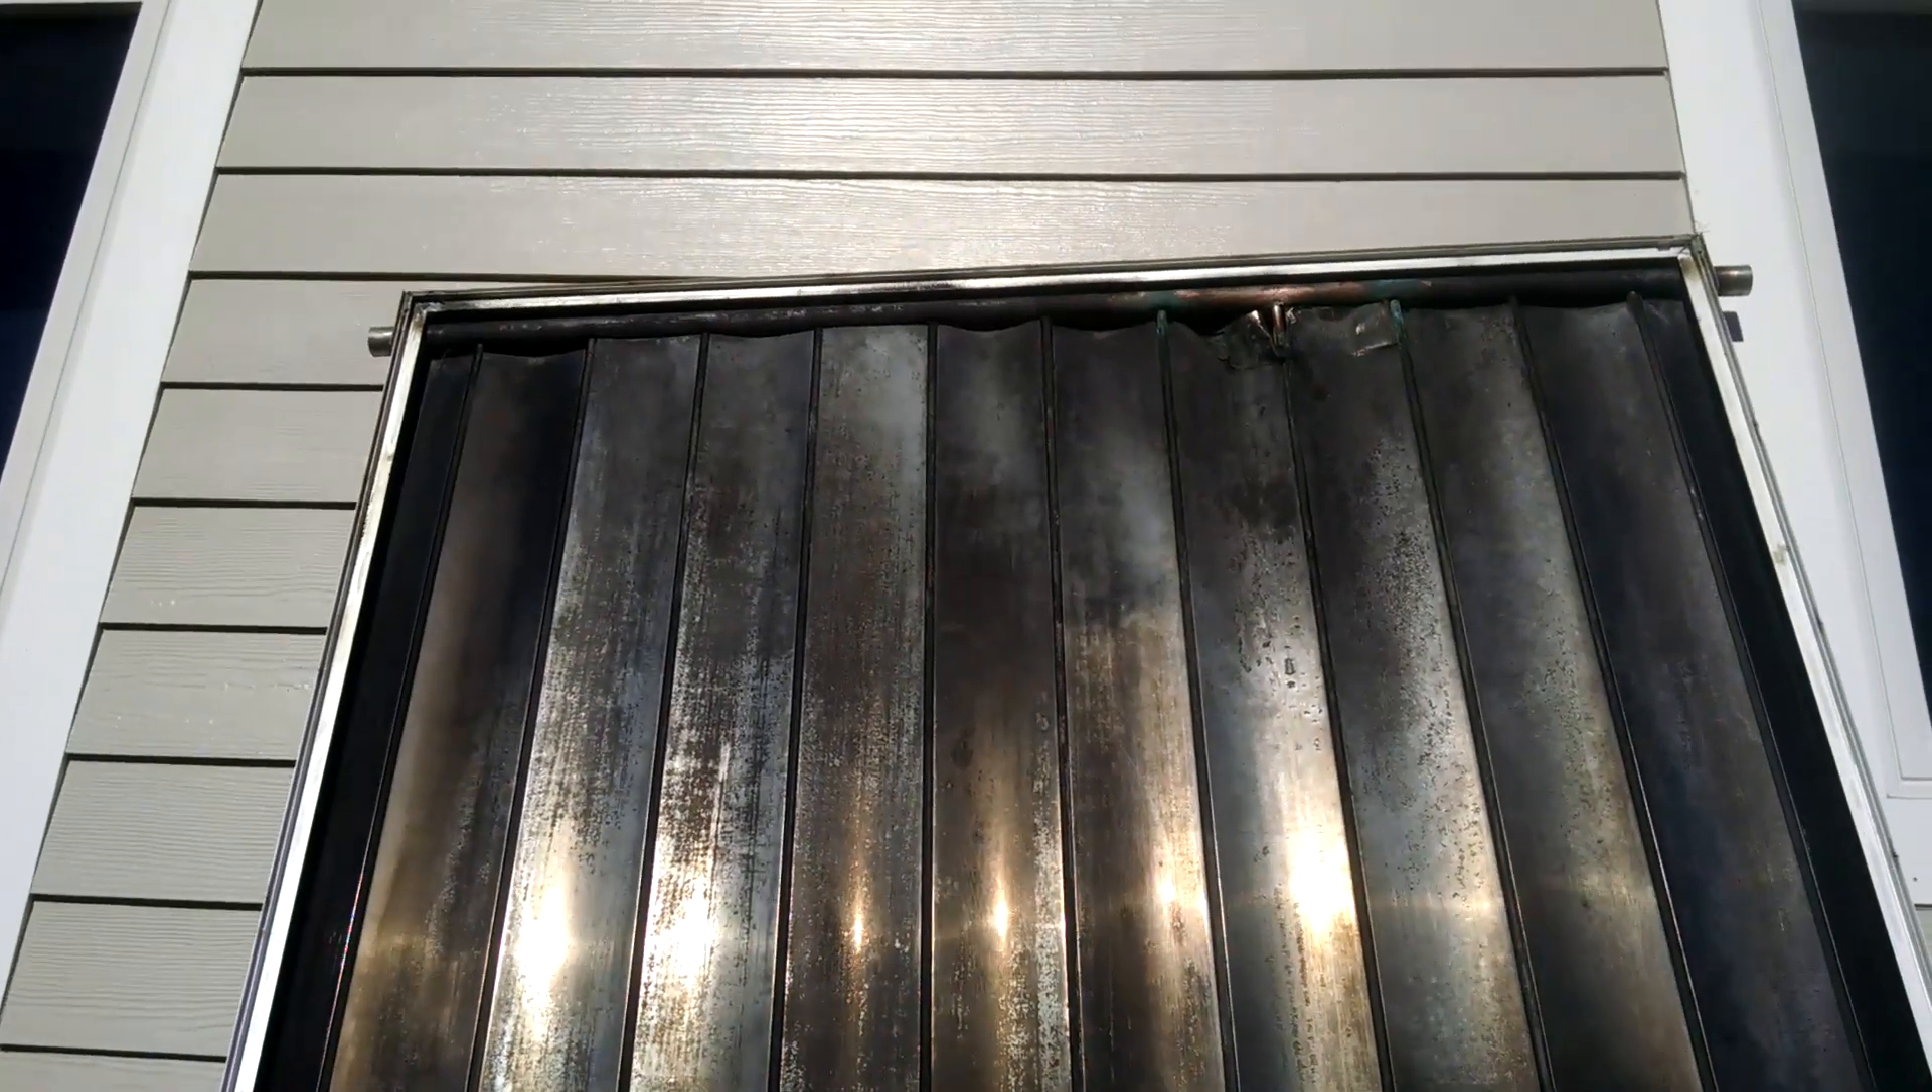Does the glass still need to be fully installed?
Yes.